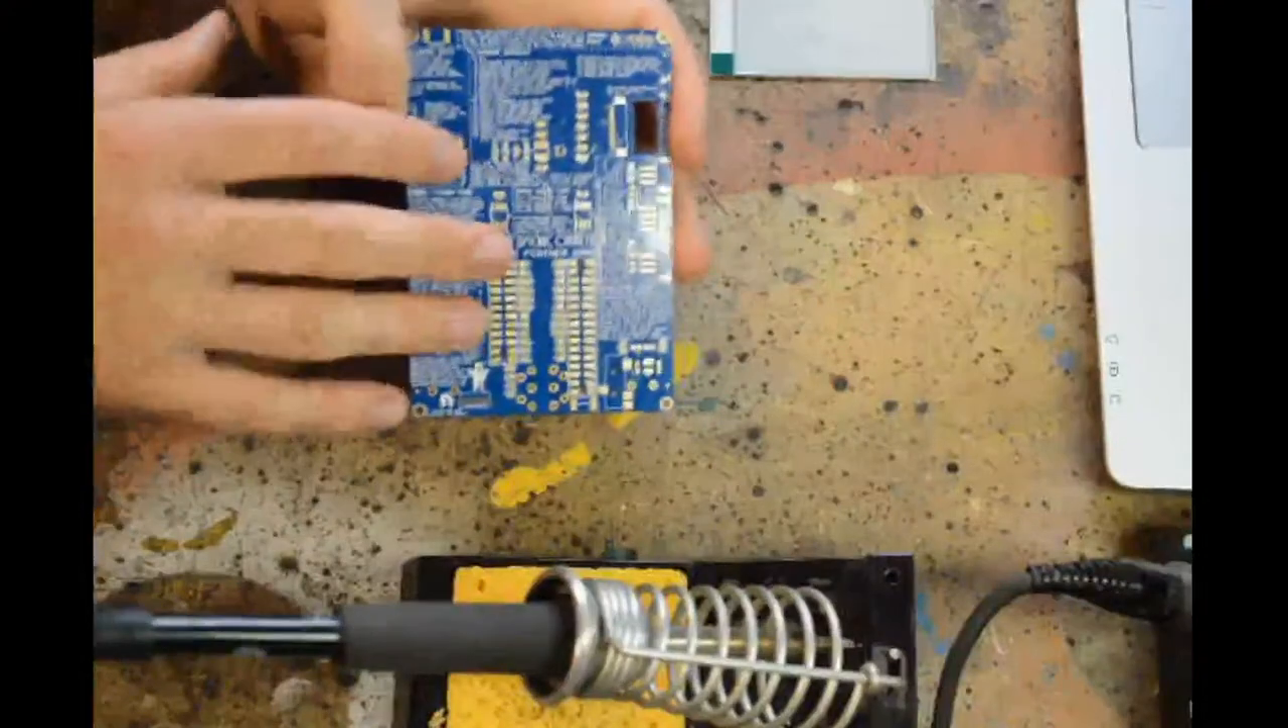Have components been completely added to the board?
No.